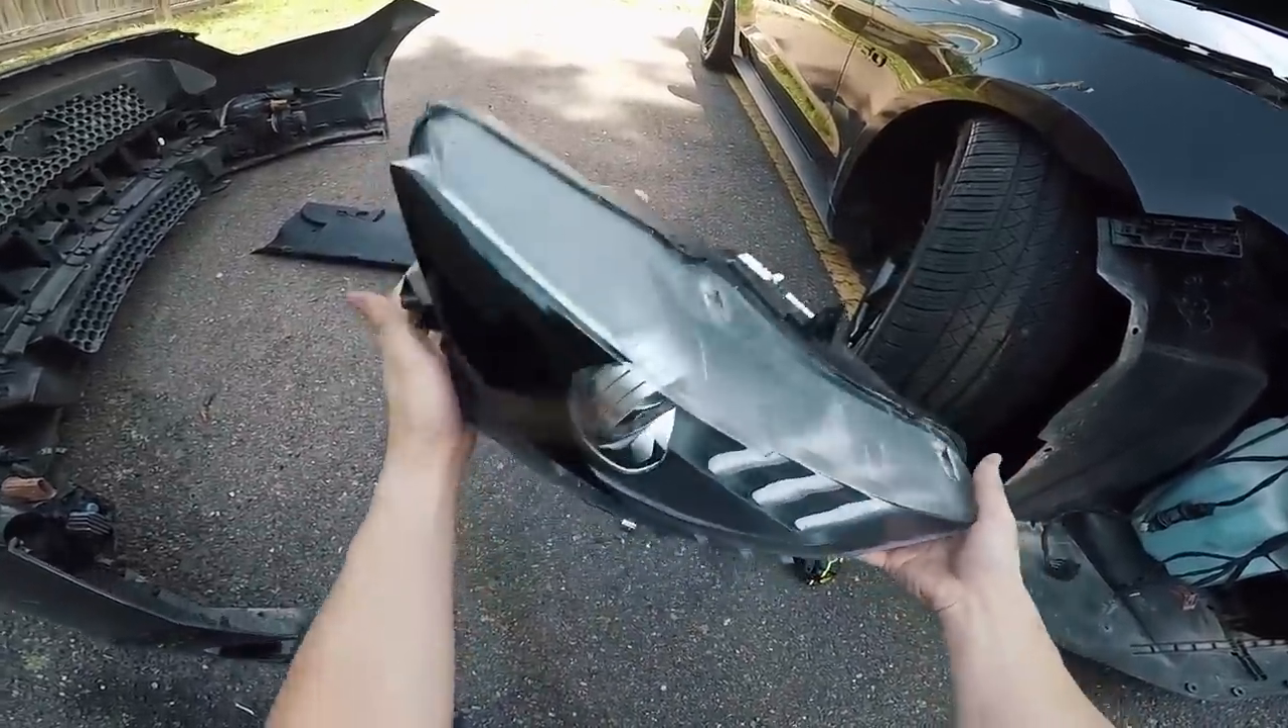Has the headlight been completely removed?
Yes.